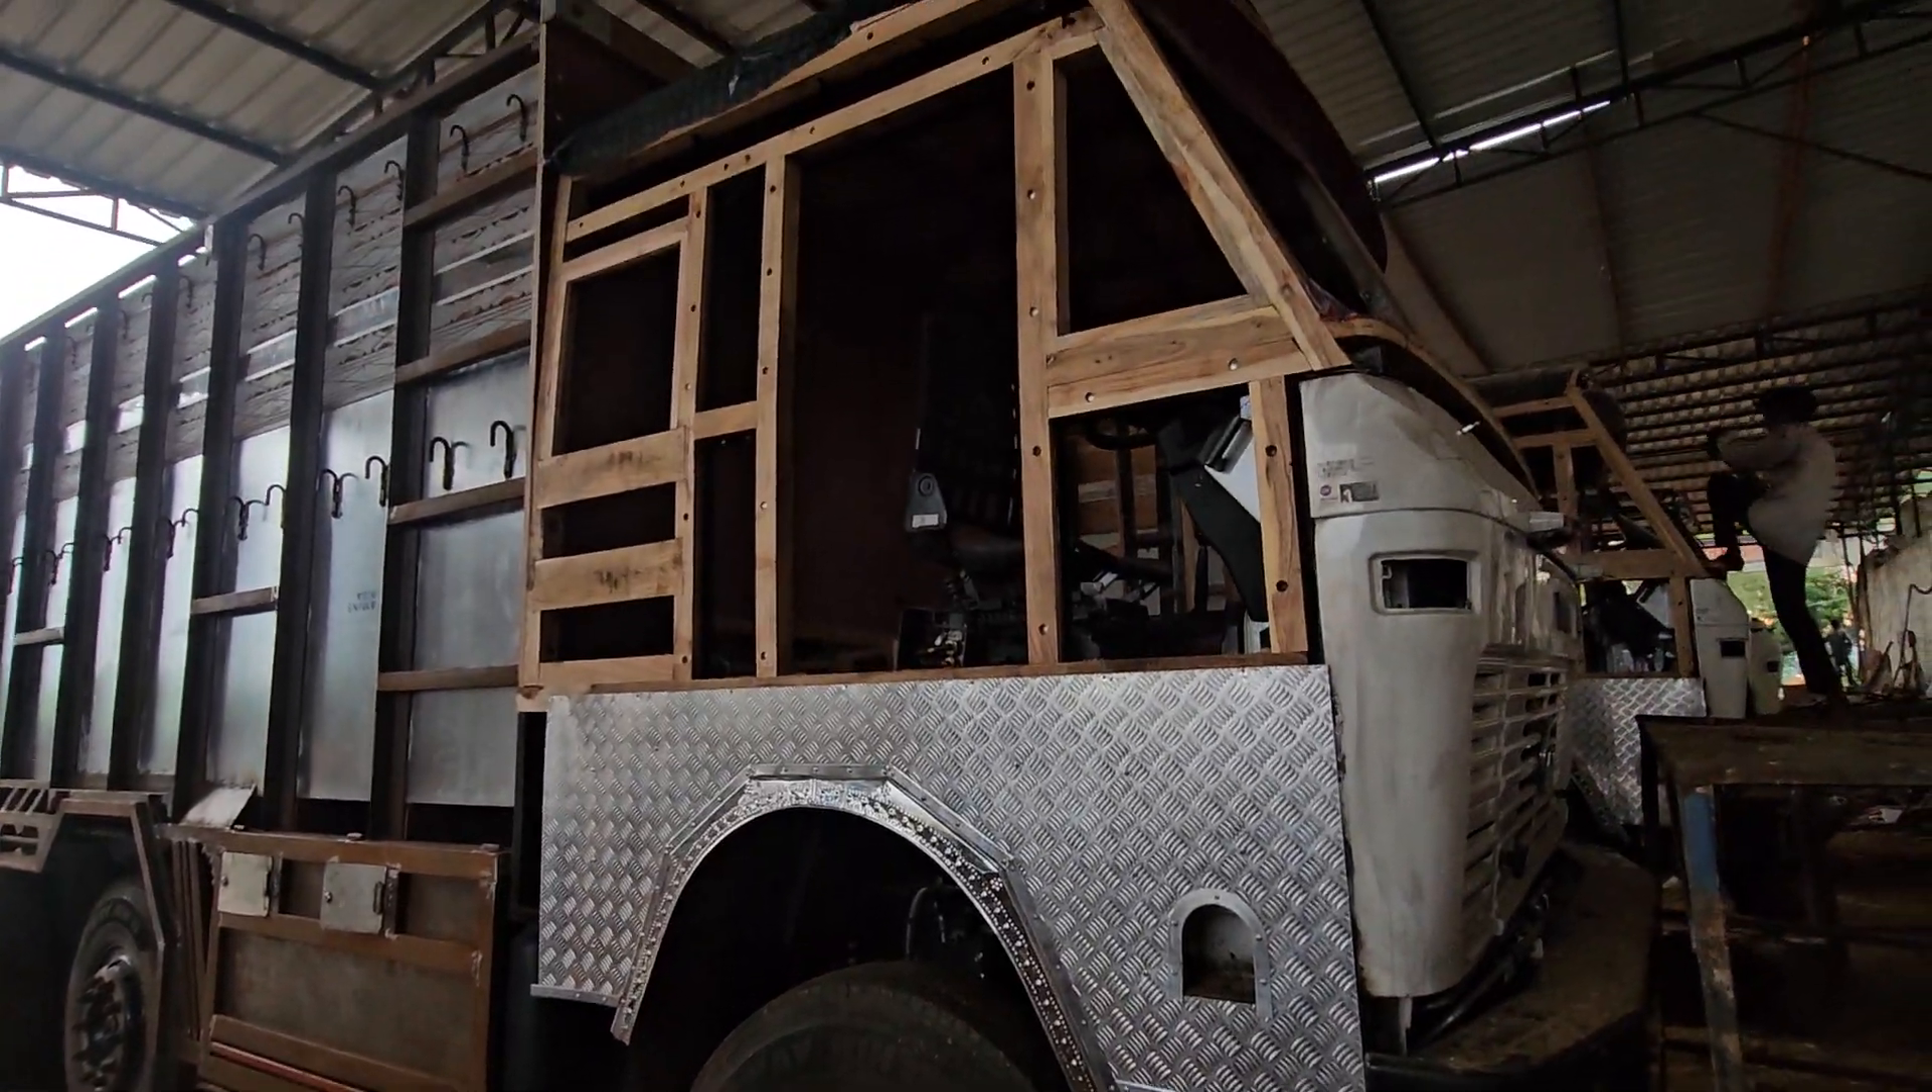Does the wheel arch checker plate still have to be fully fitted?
No.